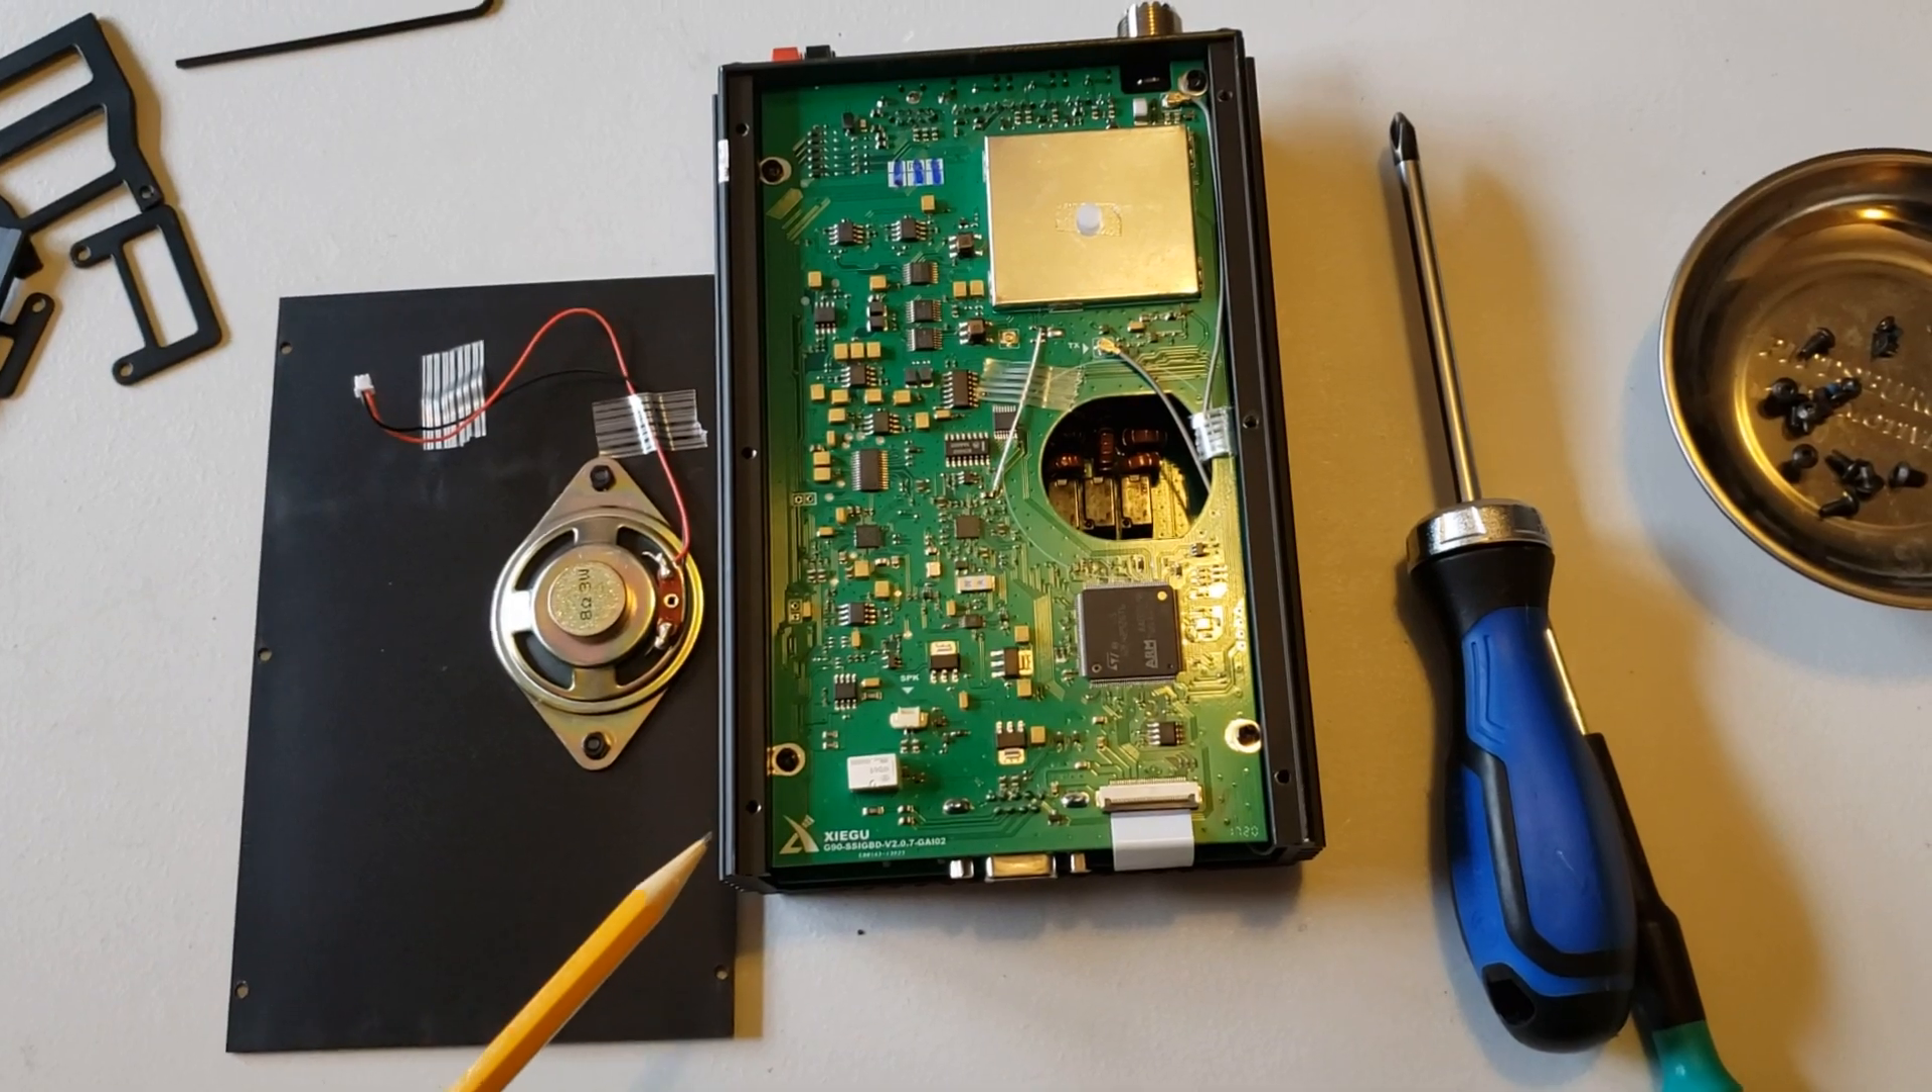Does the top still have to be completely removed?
No.